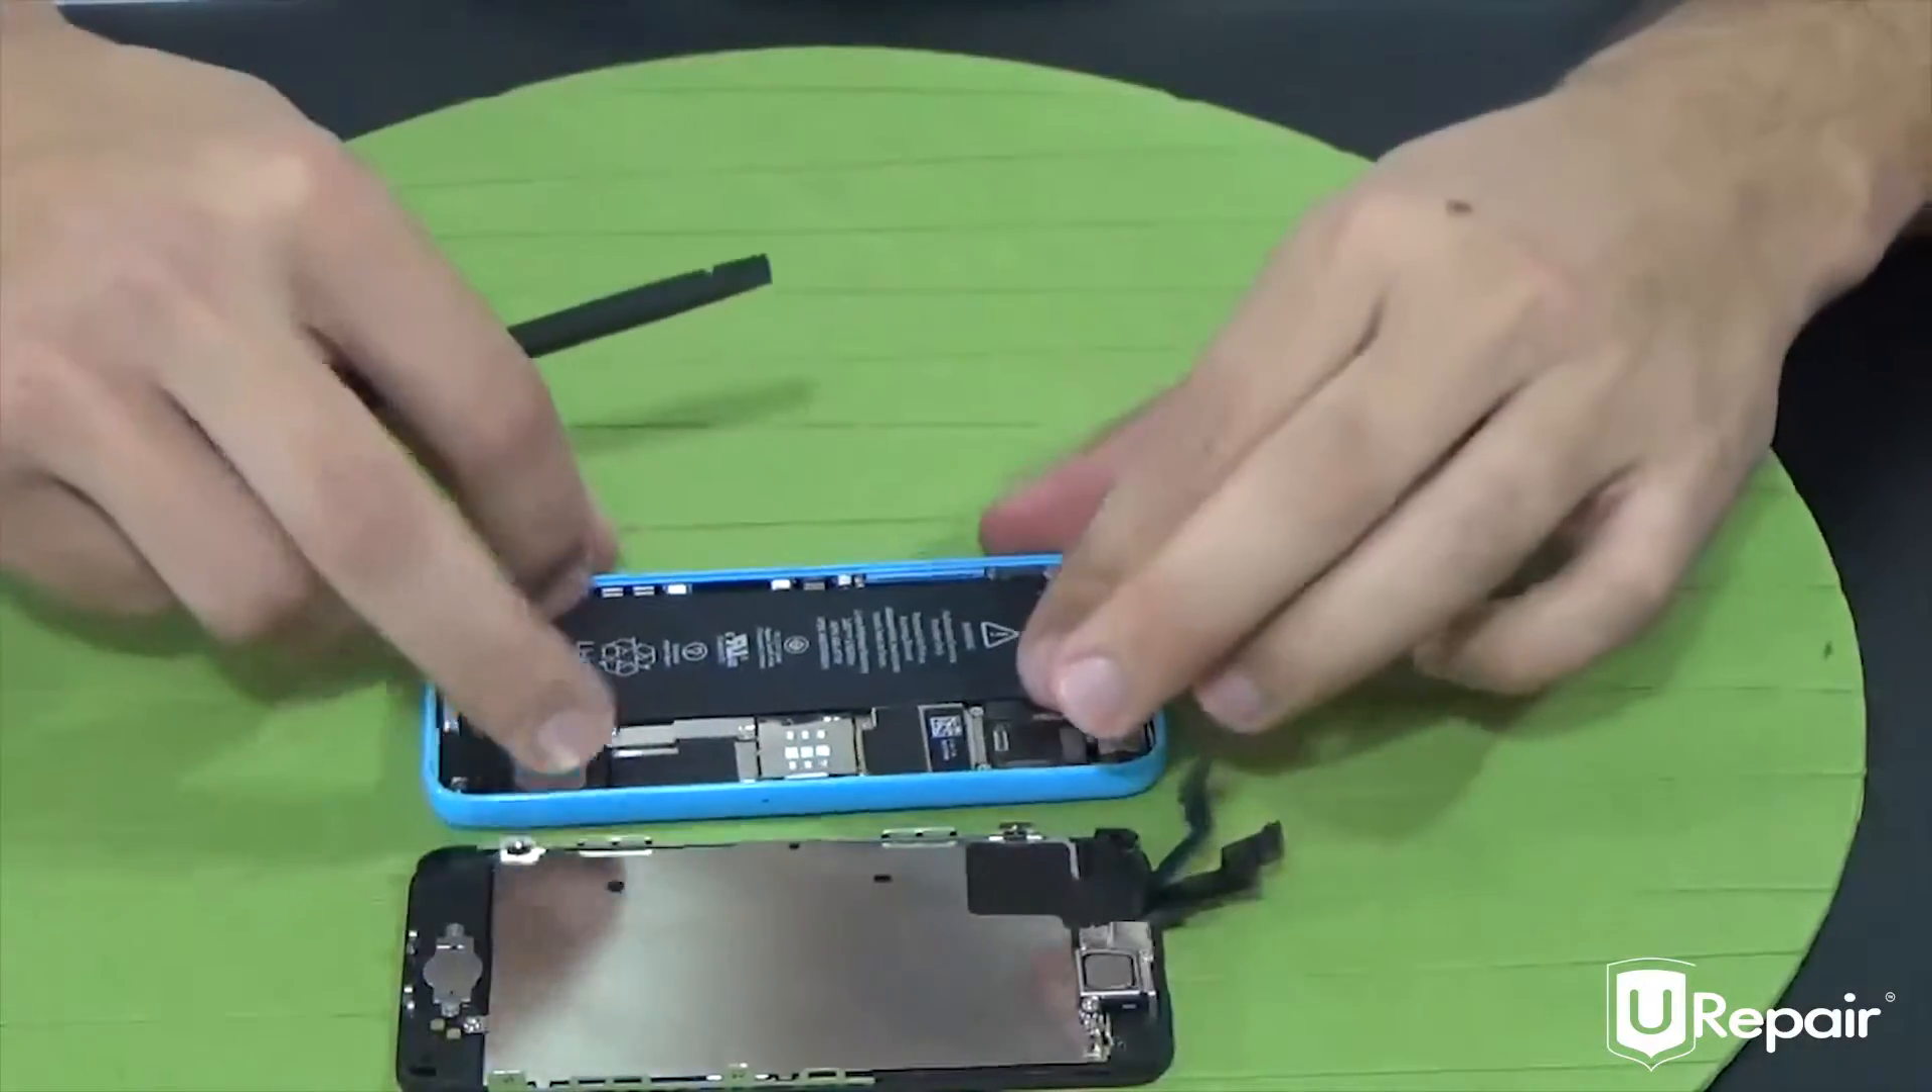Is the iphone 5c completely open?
Yes.